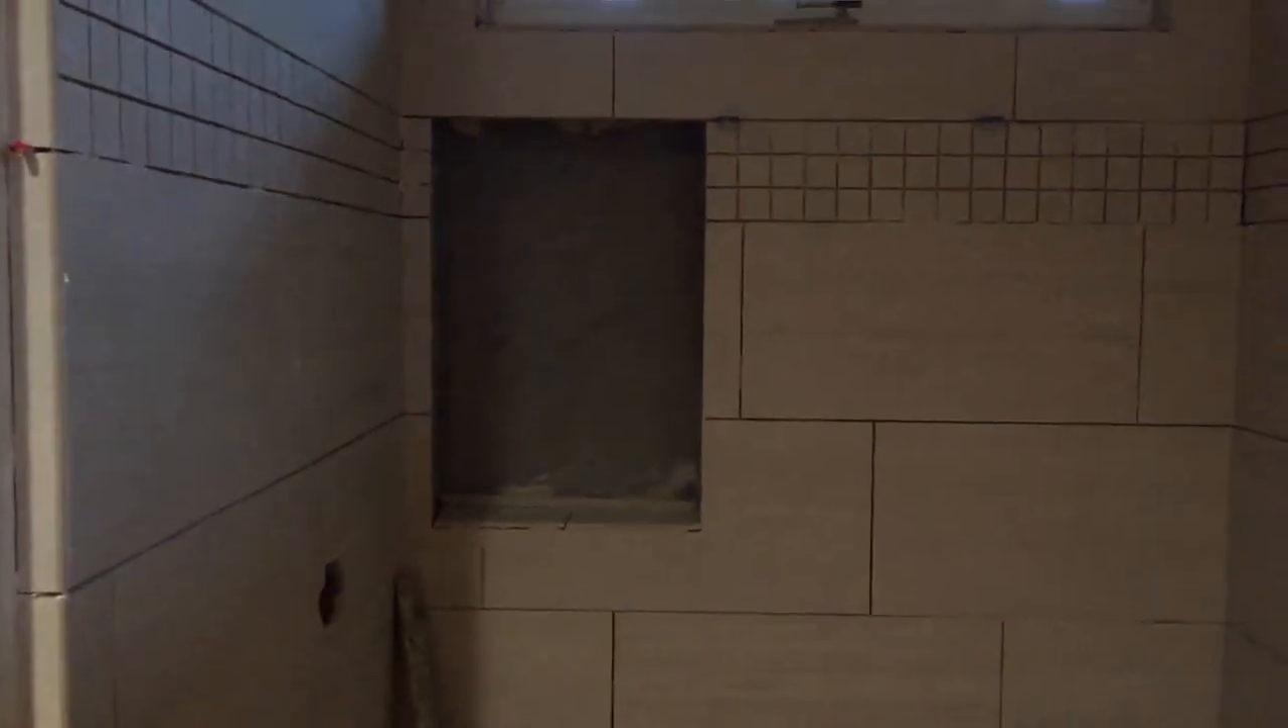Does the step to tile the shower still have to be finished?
Yes.